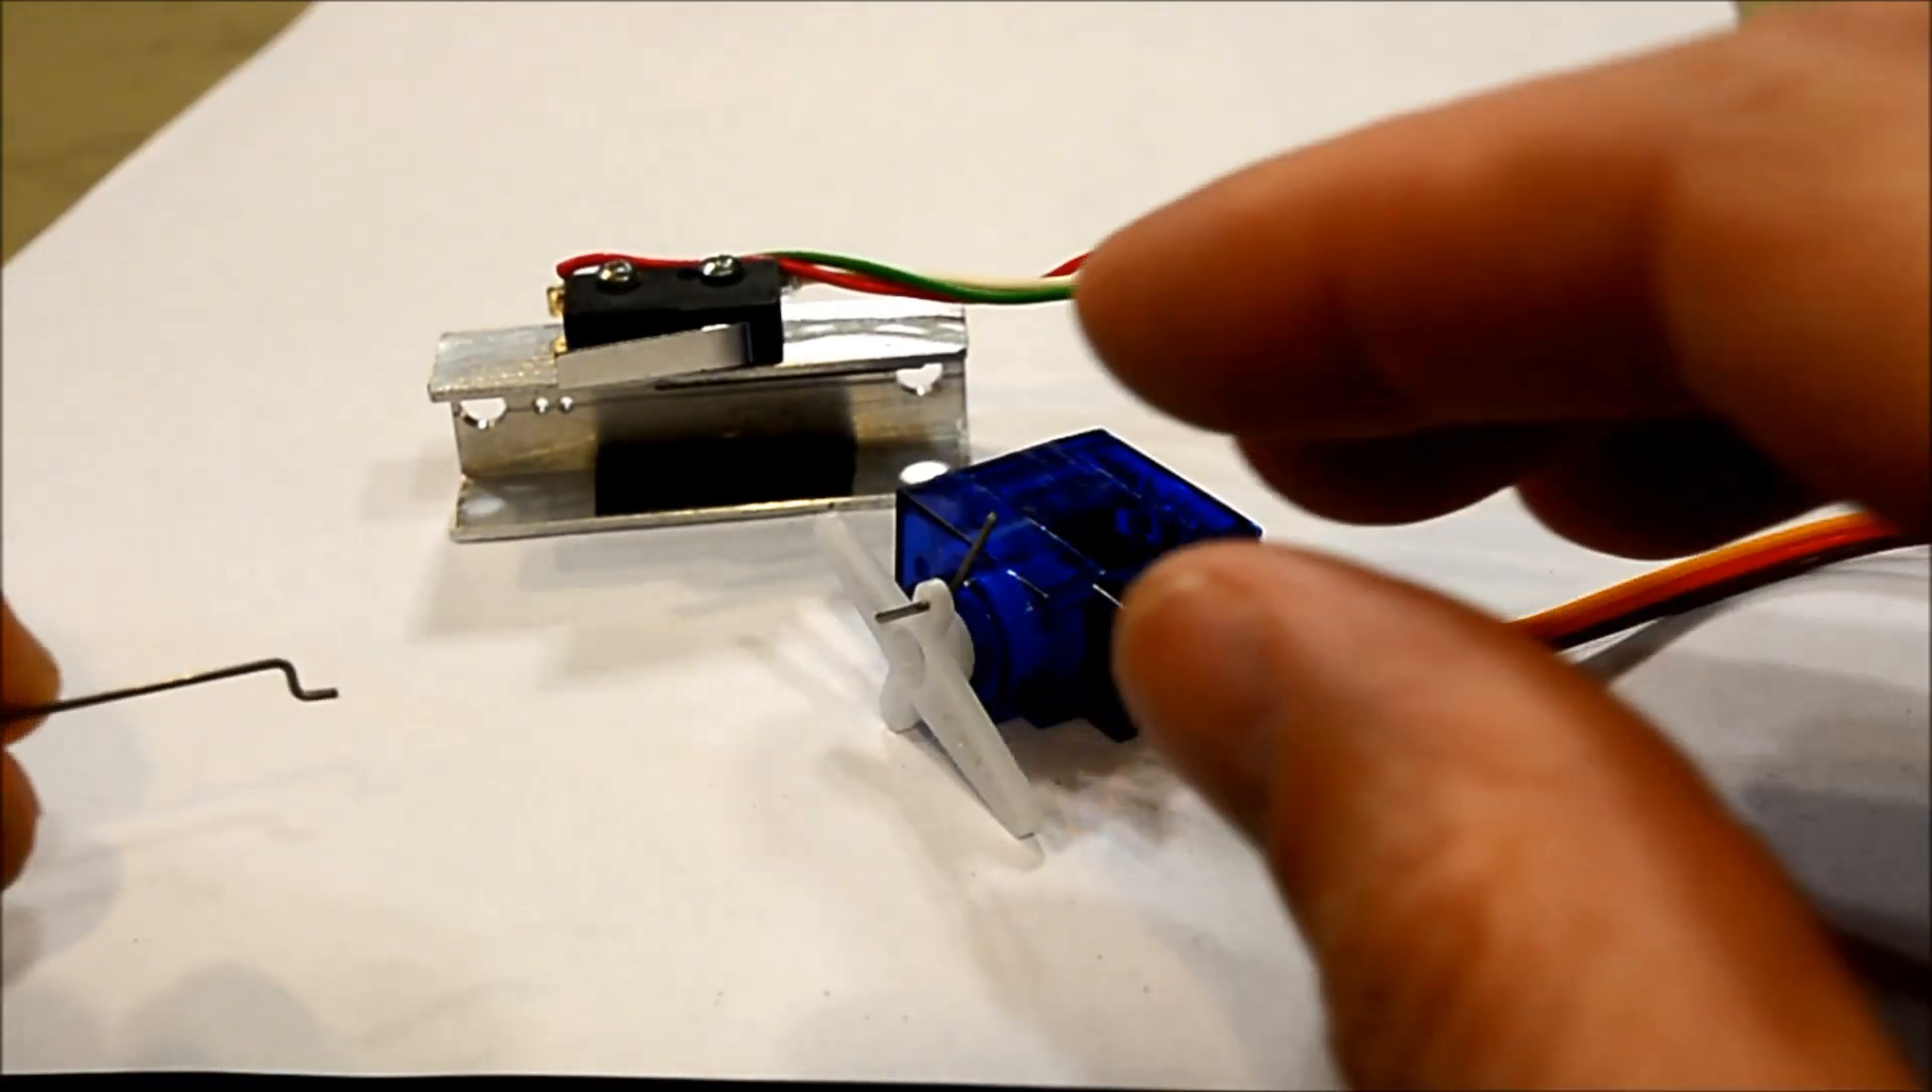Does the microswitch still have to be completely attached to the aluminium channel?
No.